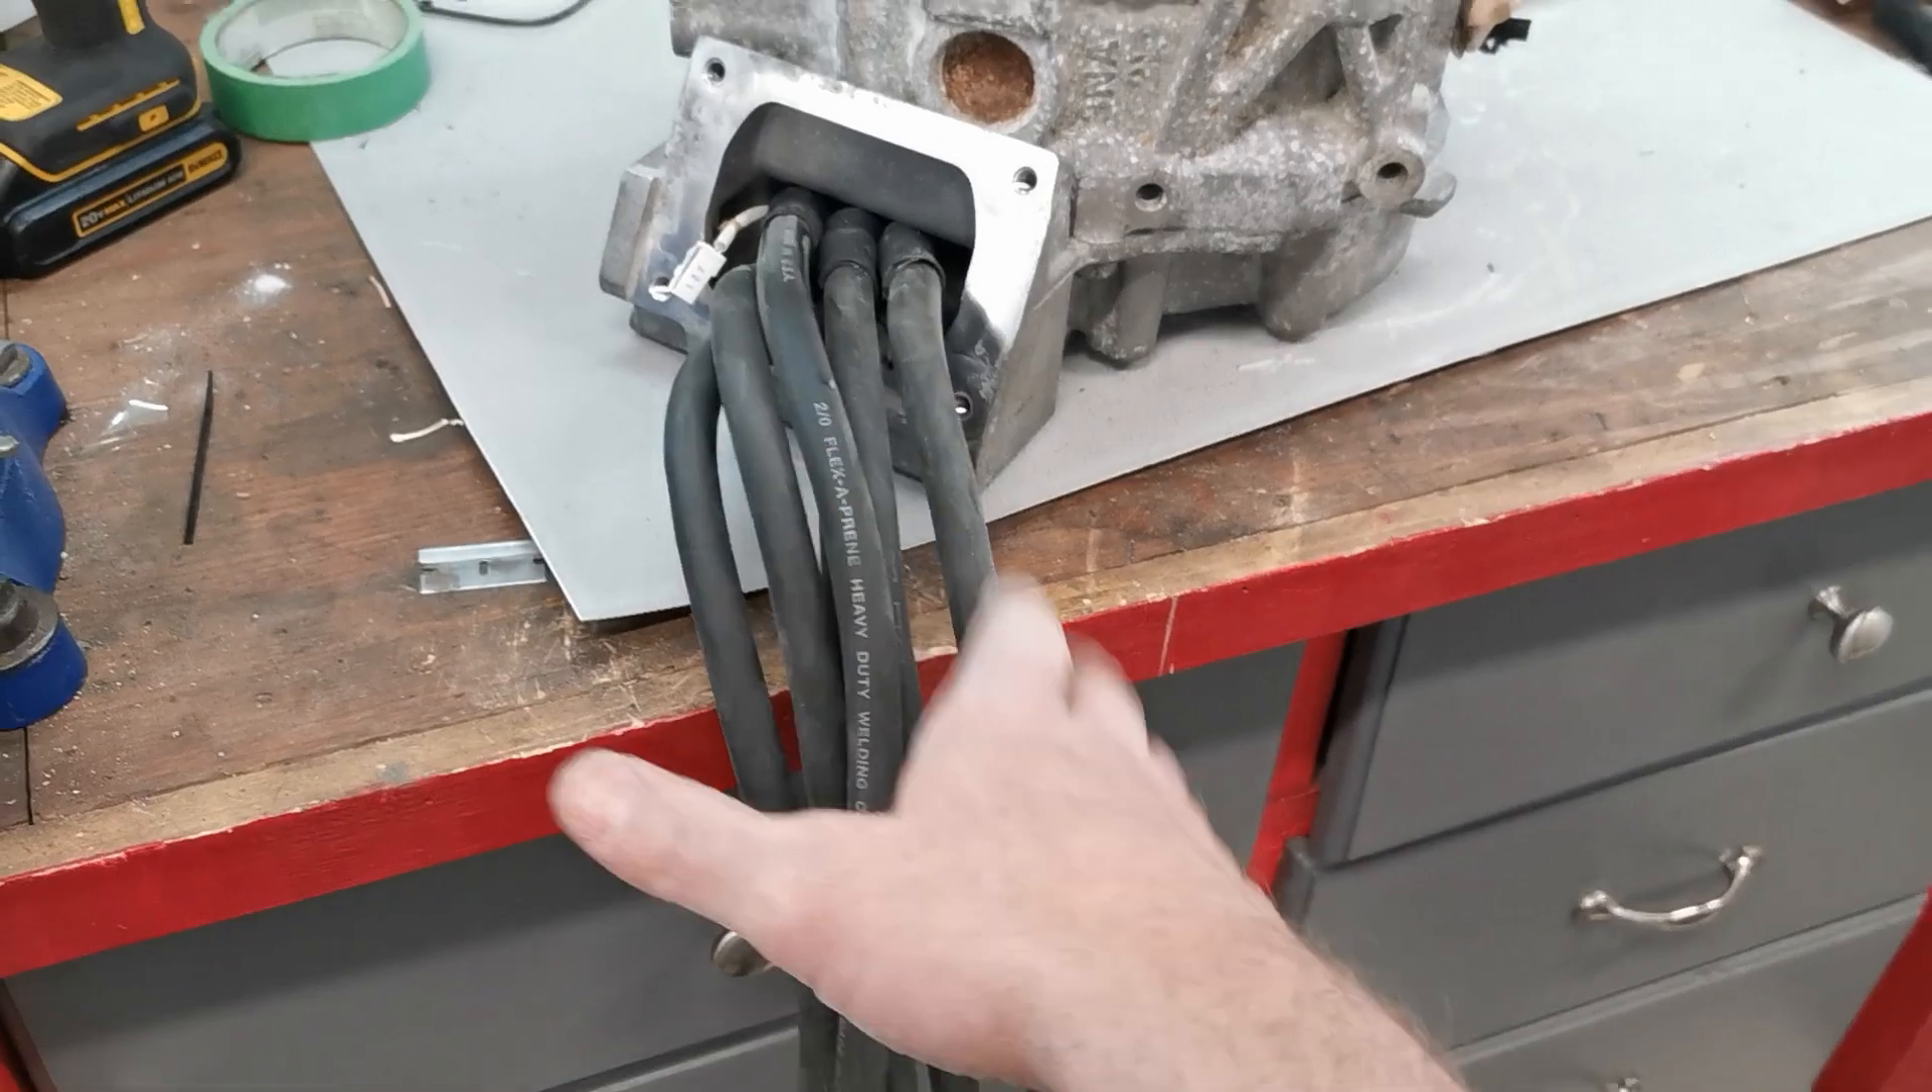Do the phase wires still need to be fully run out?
No.